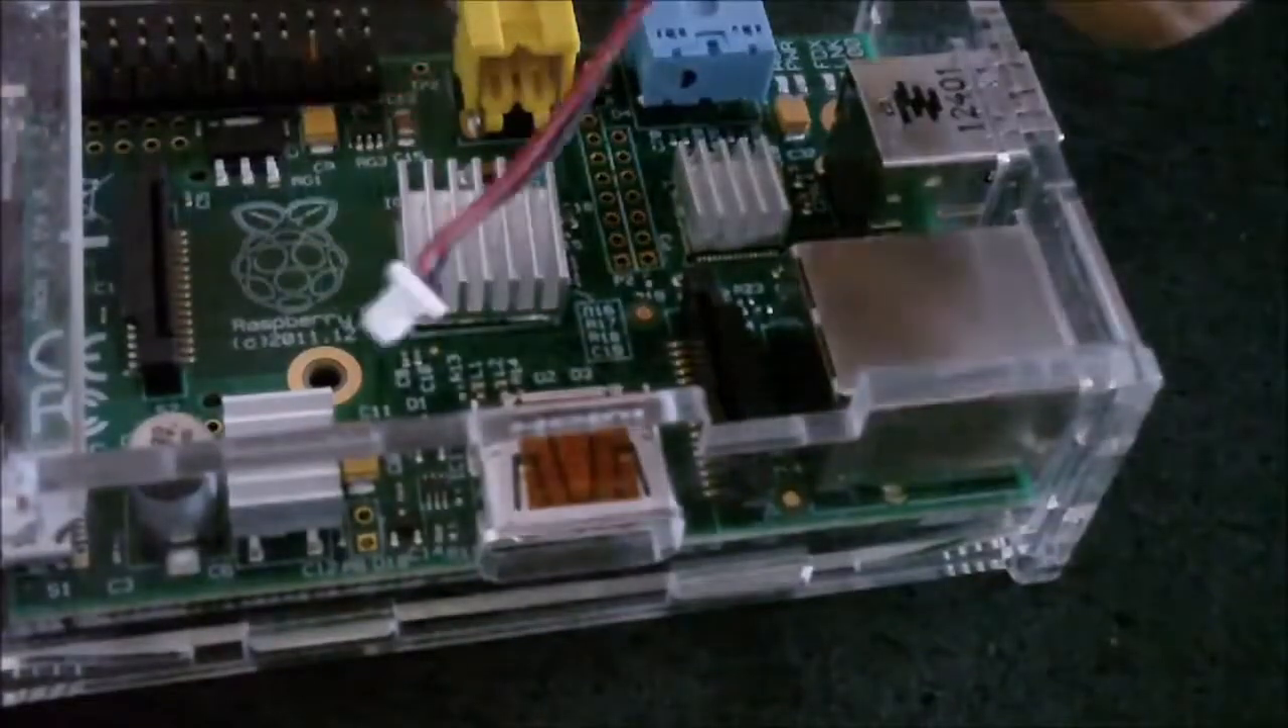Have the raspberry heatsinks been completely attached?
Yes.